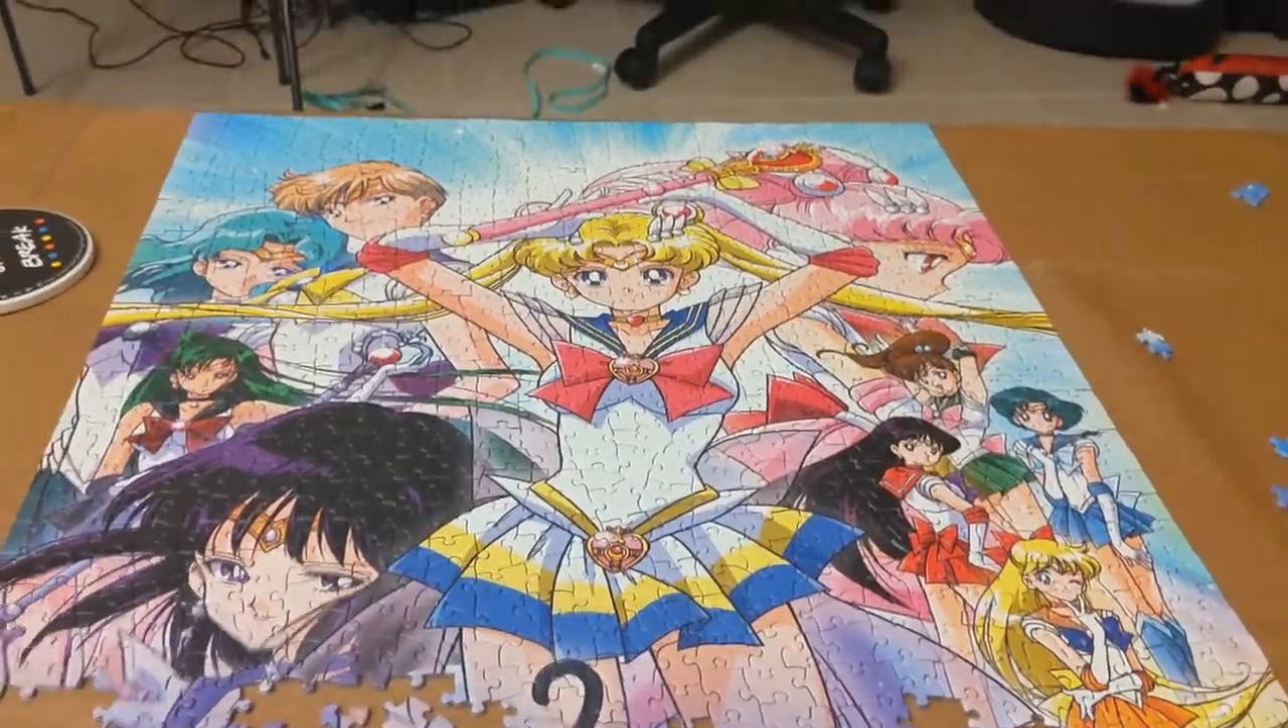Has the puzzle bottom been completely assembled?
No.